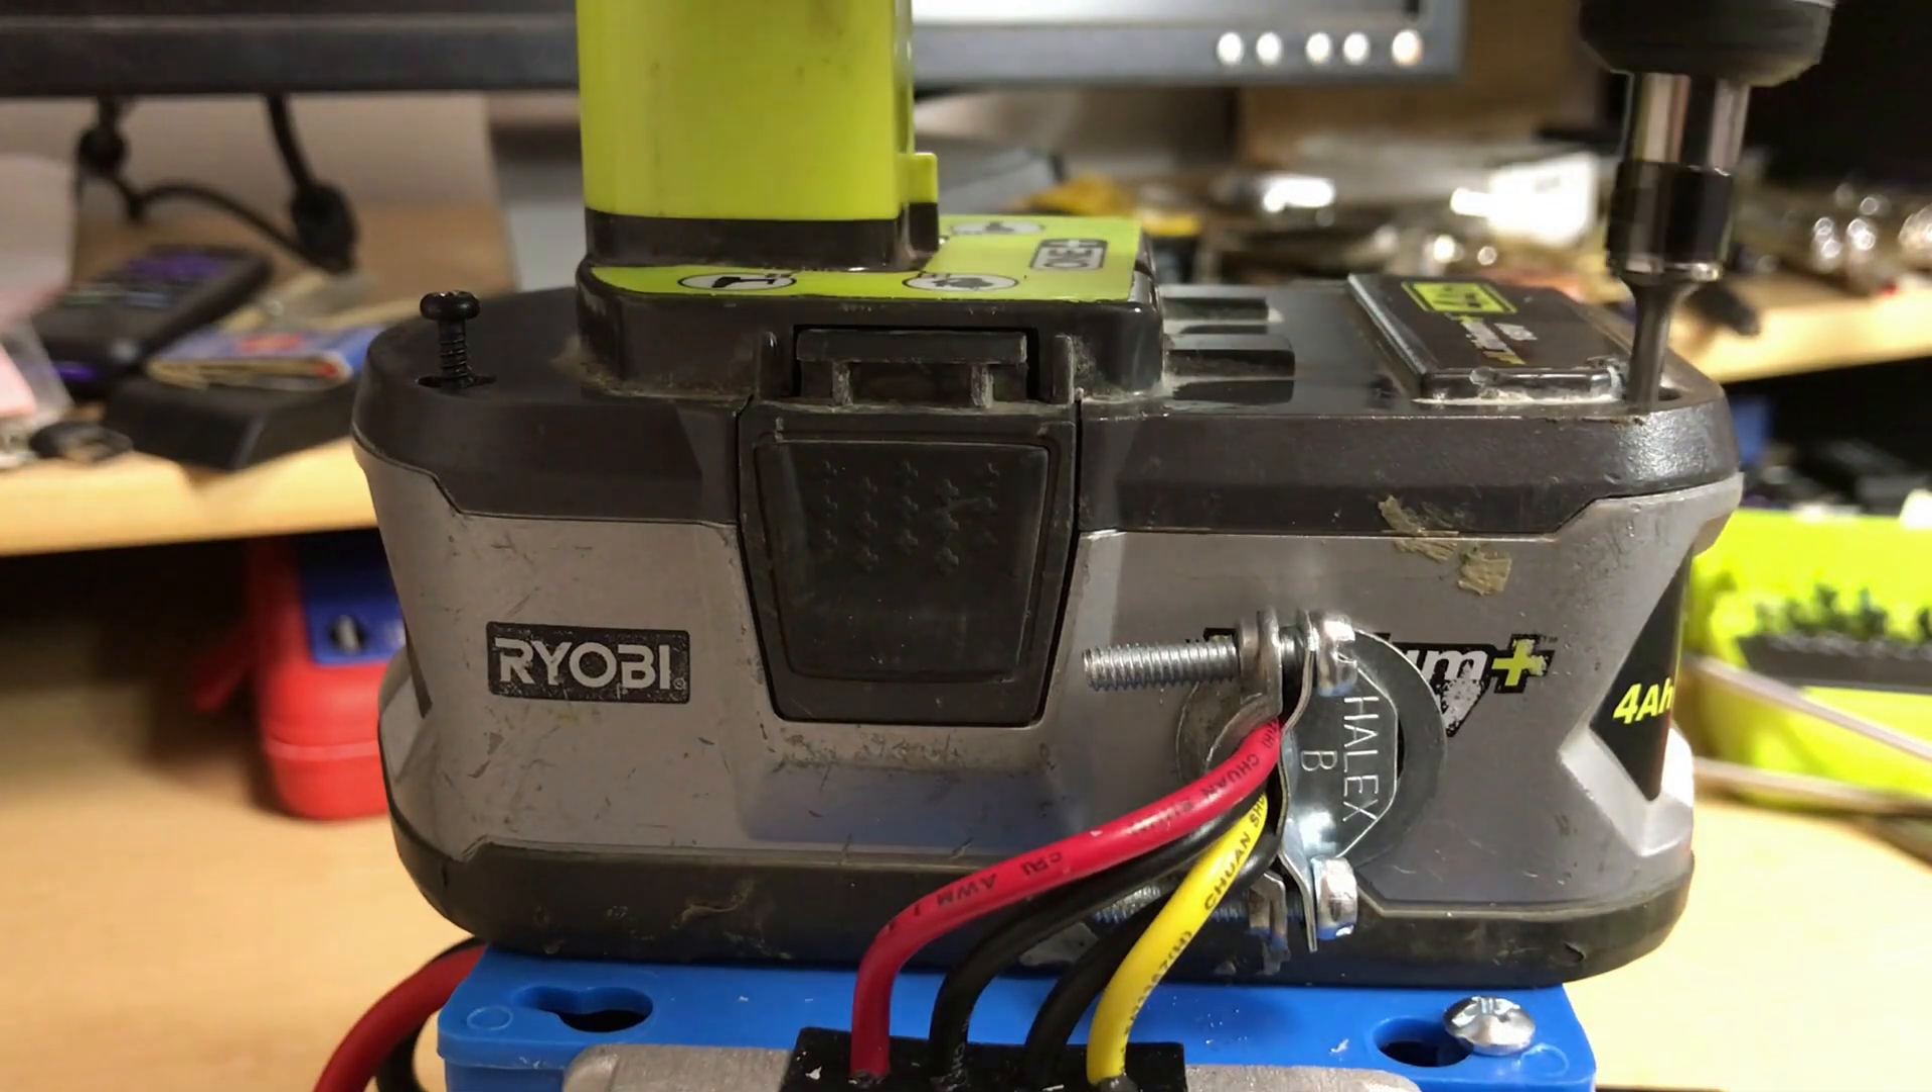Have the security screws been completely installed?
No.